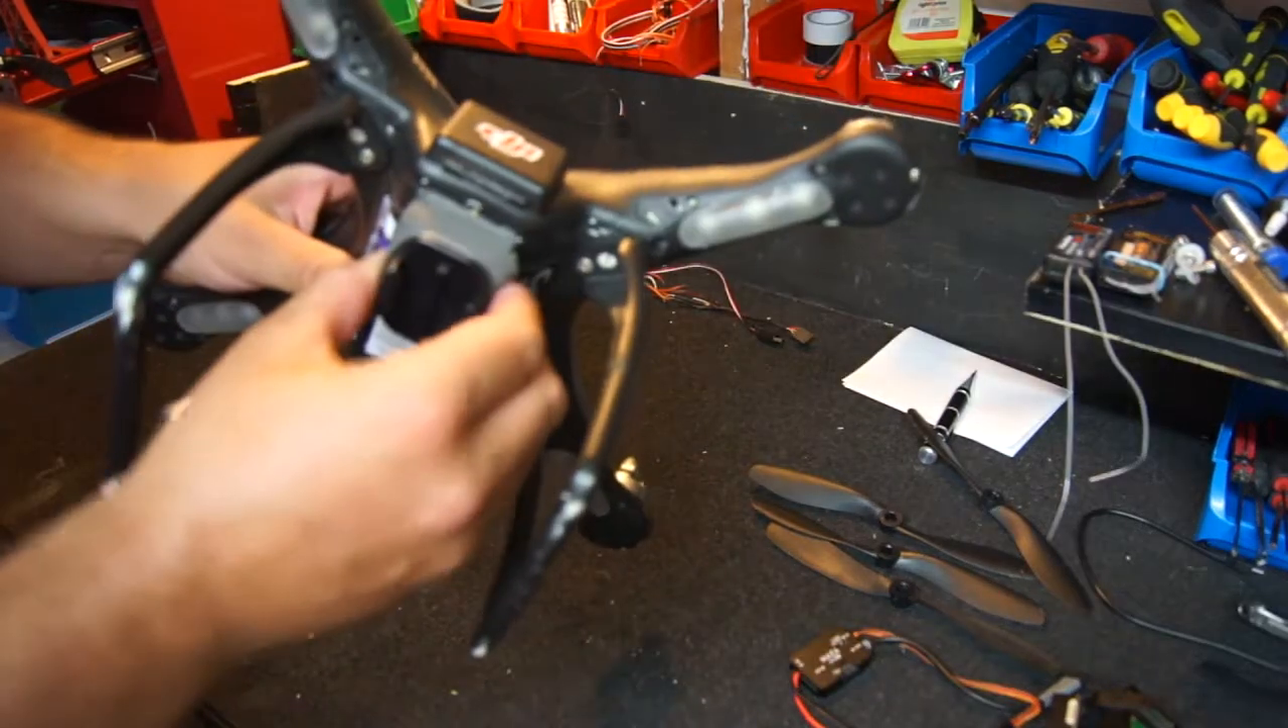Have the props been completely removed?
Yes.